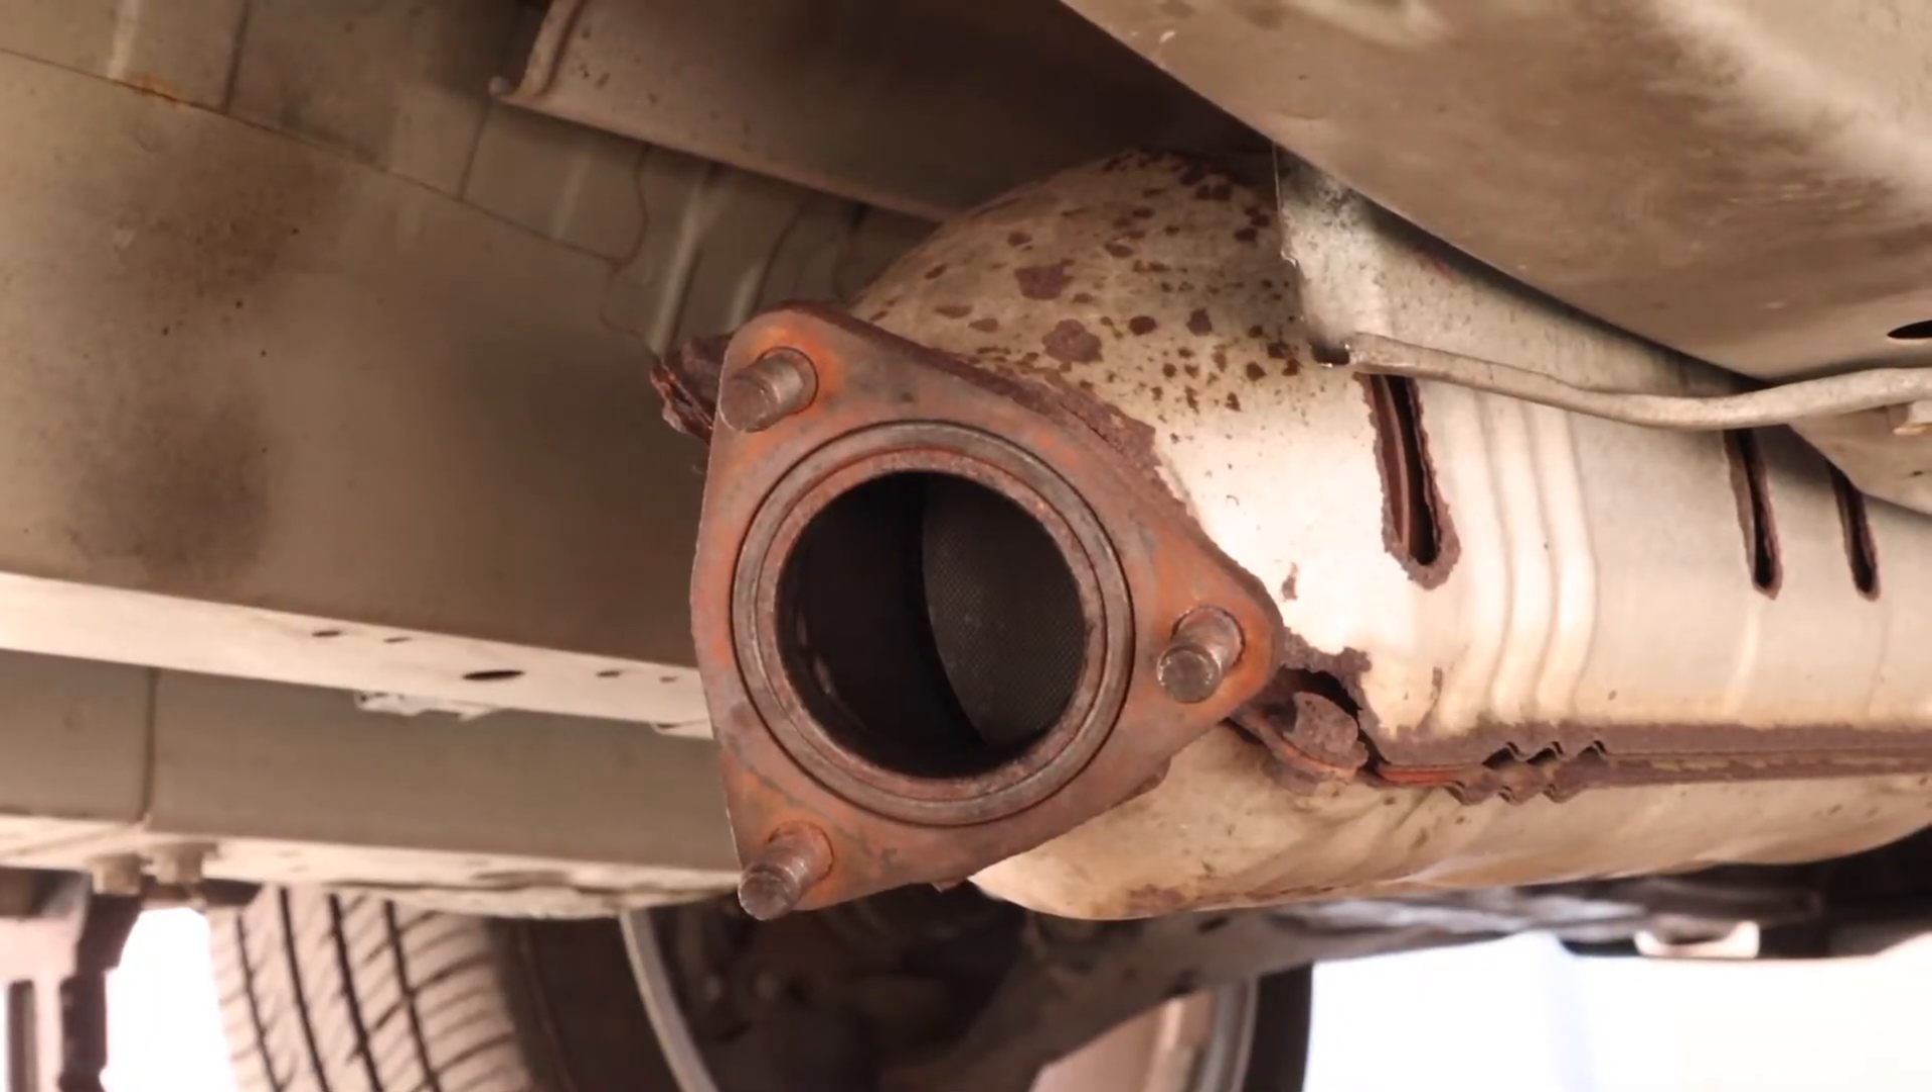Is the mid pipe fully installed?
No.